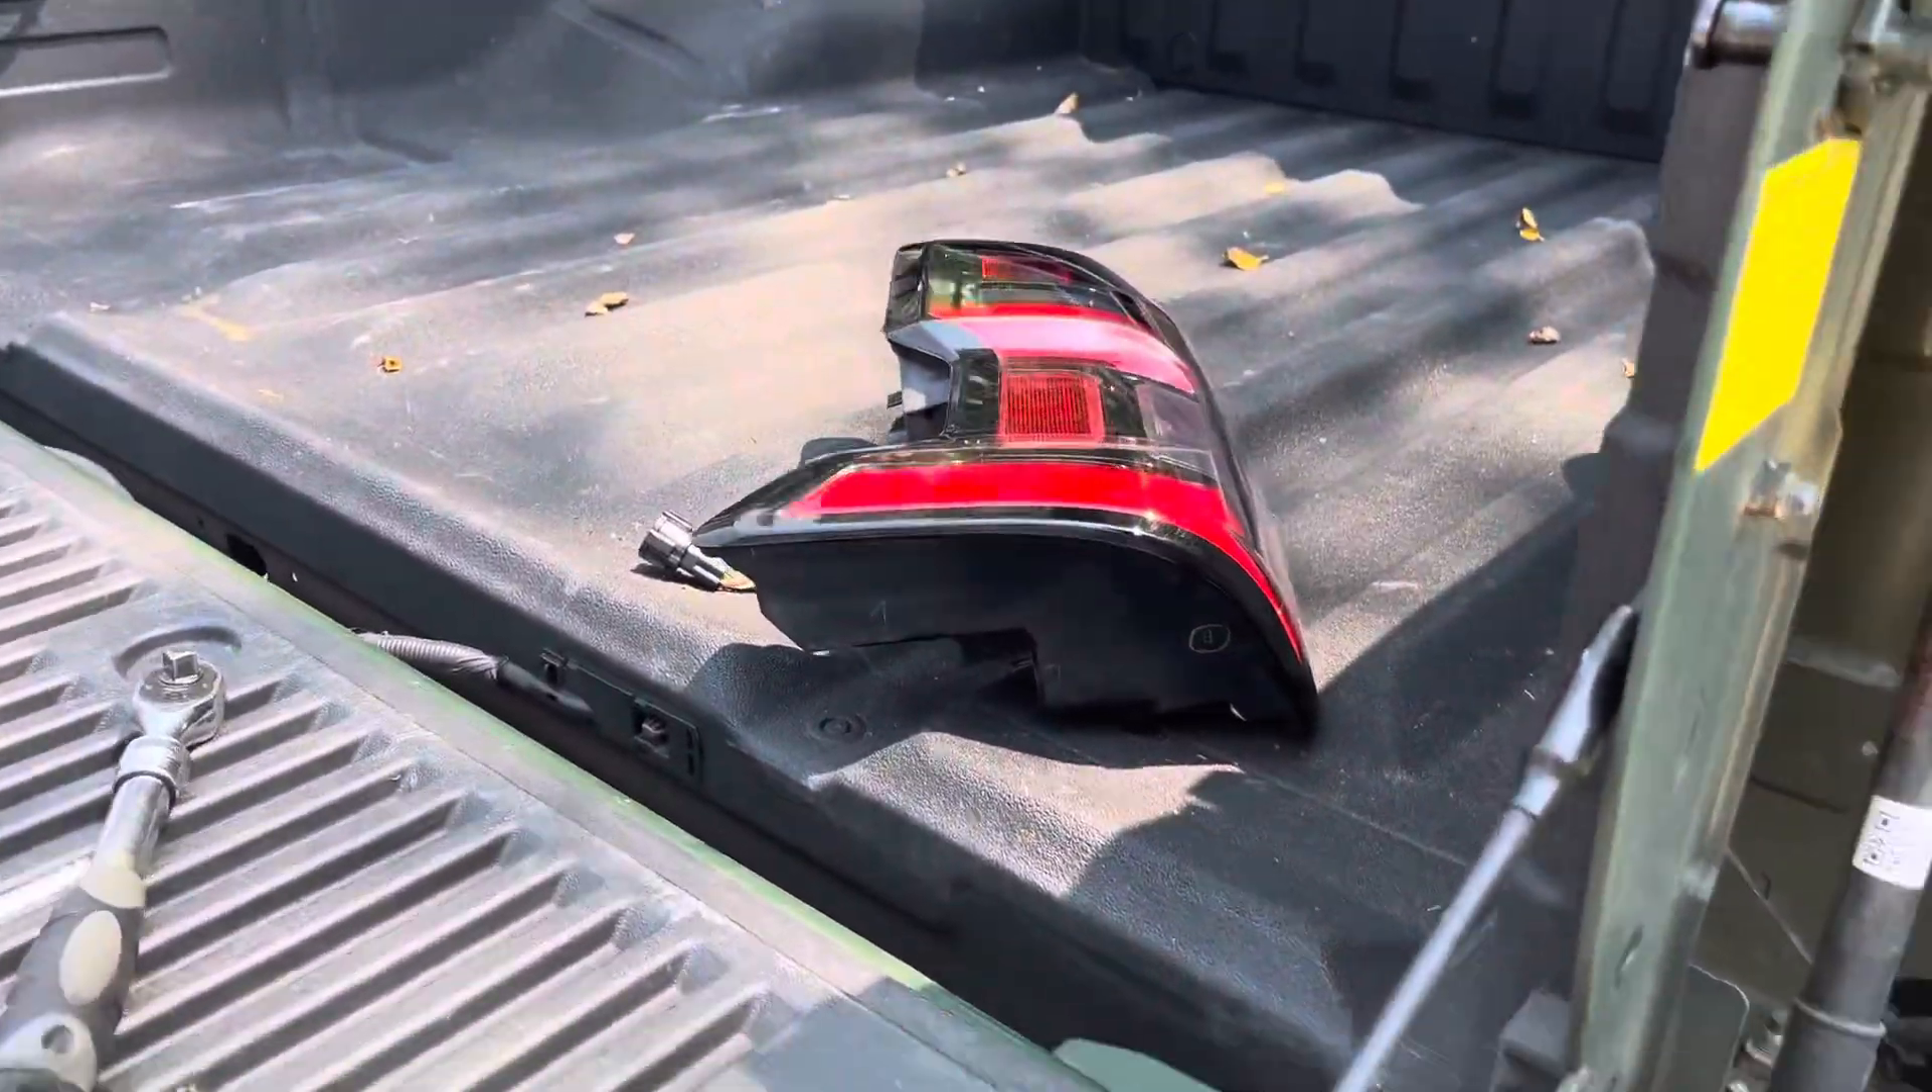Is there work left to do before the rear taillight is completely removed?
No.